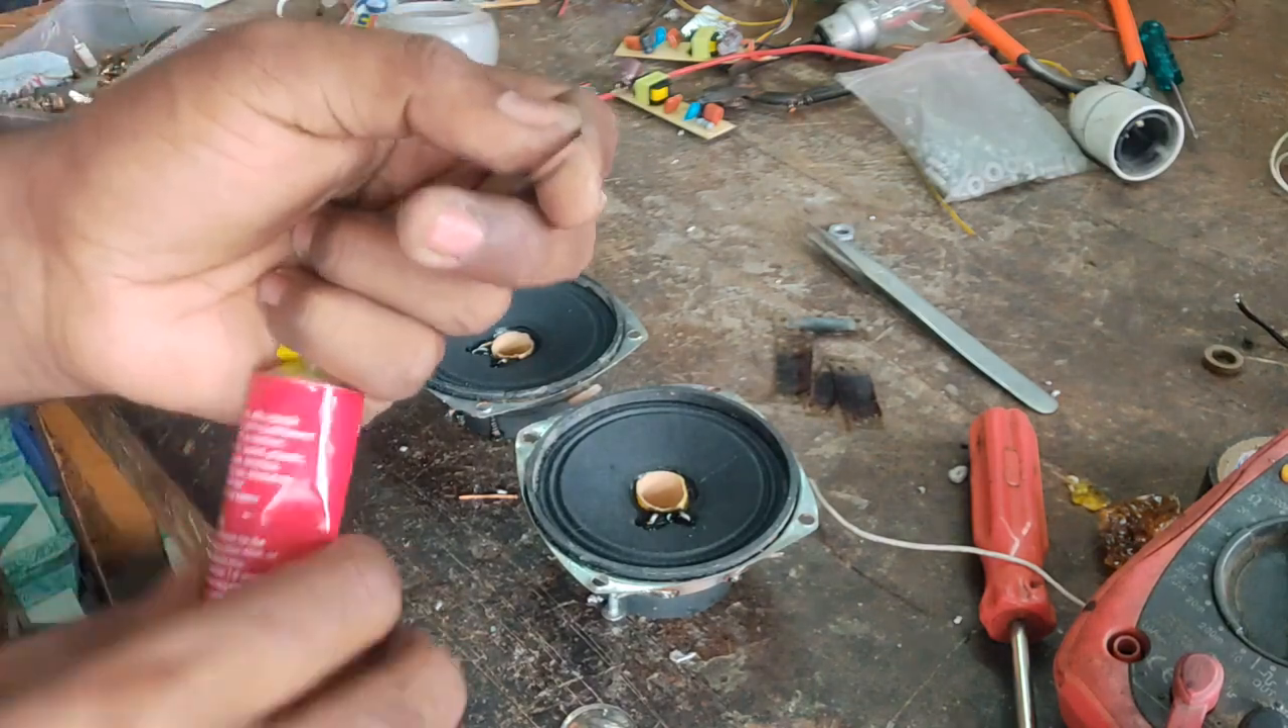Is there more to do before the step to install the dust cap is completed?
Yes.